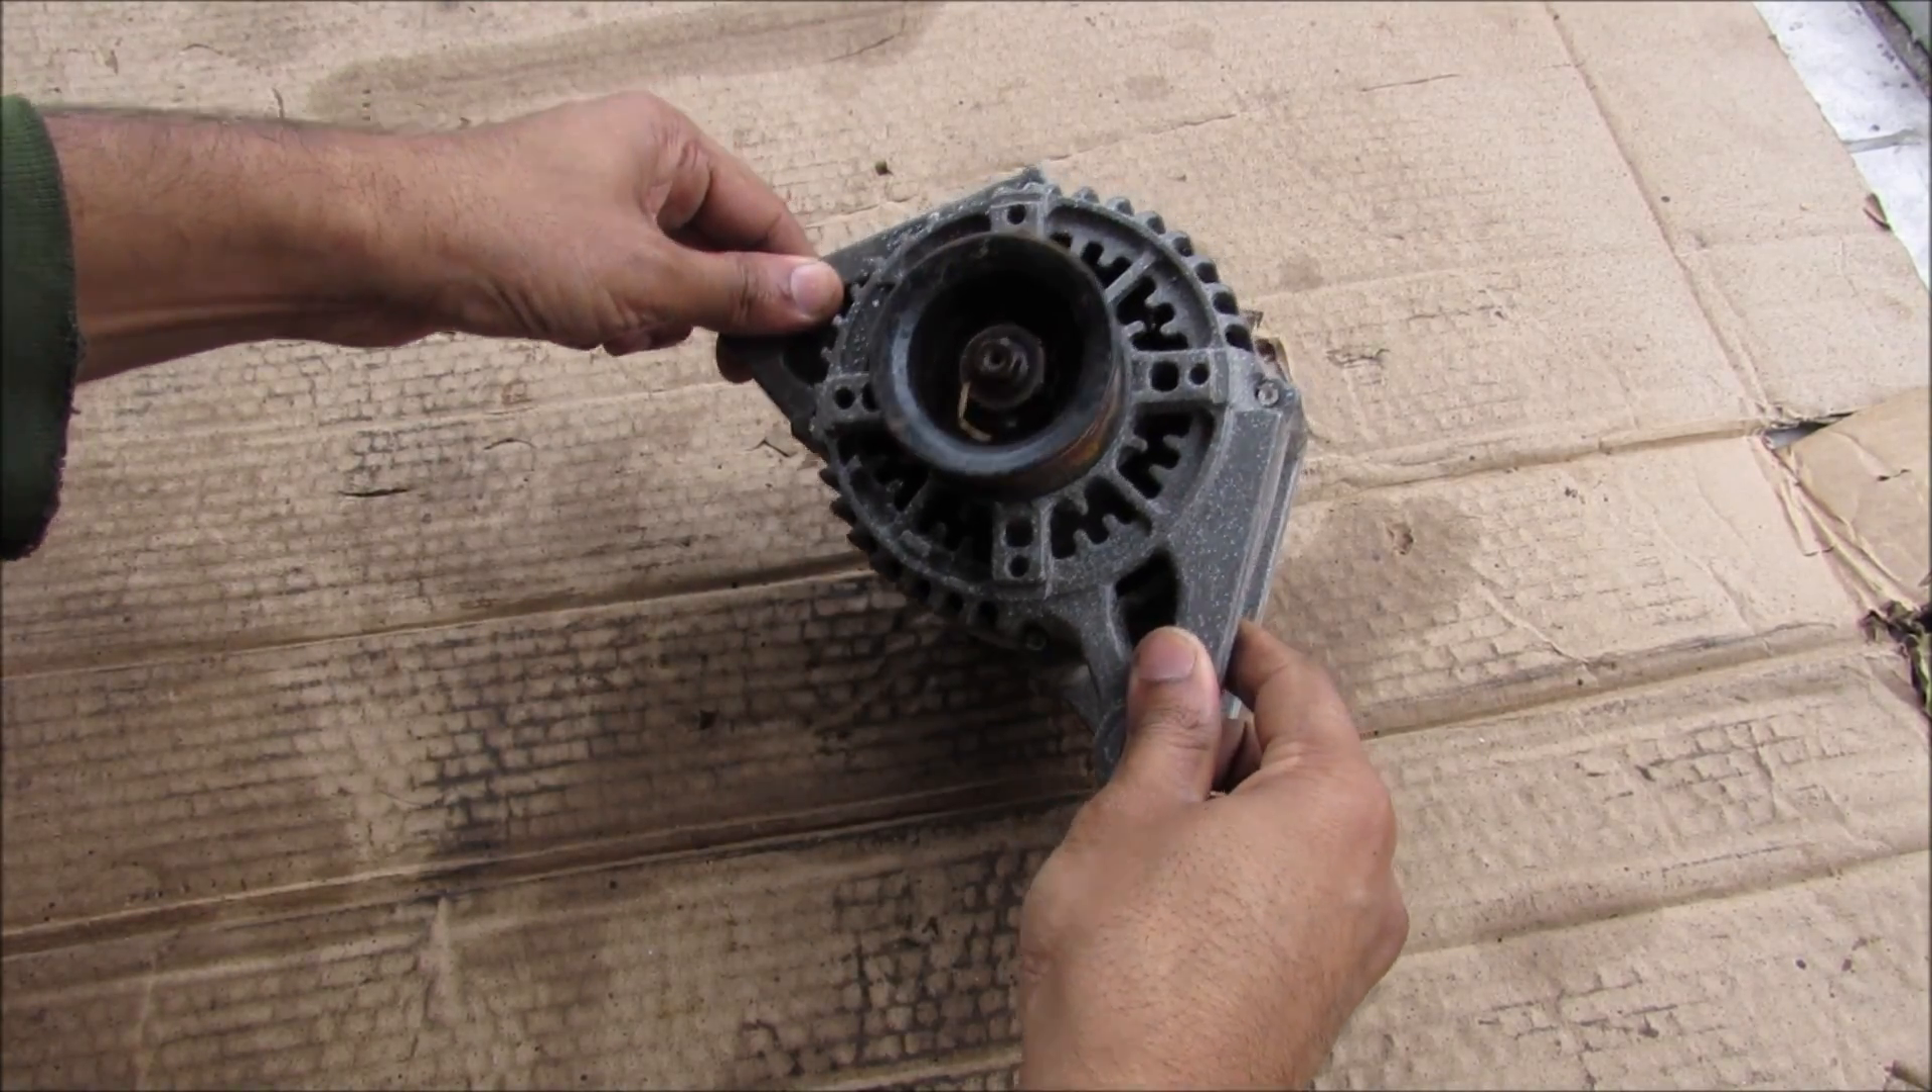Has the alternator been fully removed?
Yes.